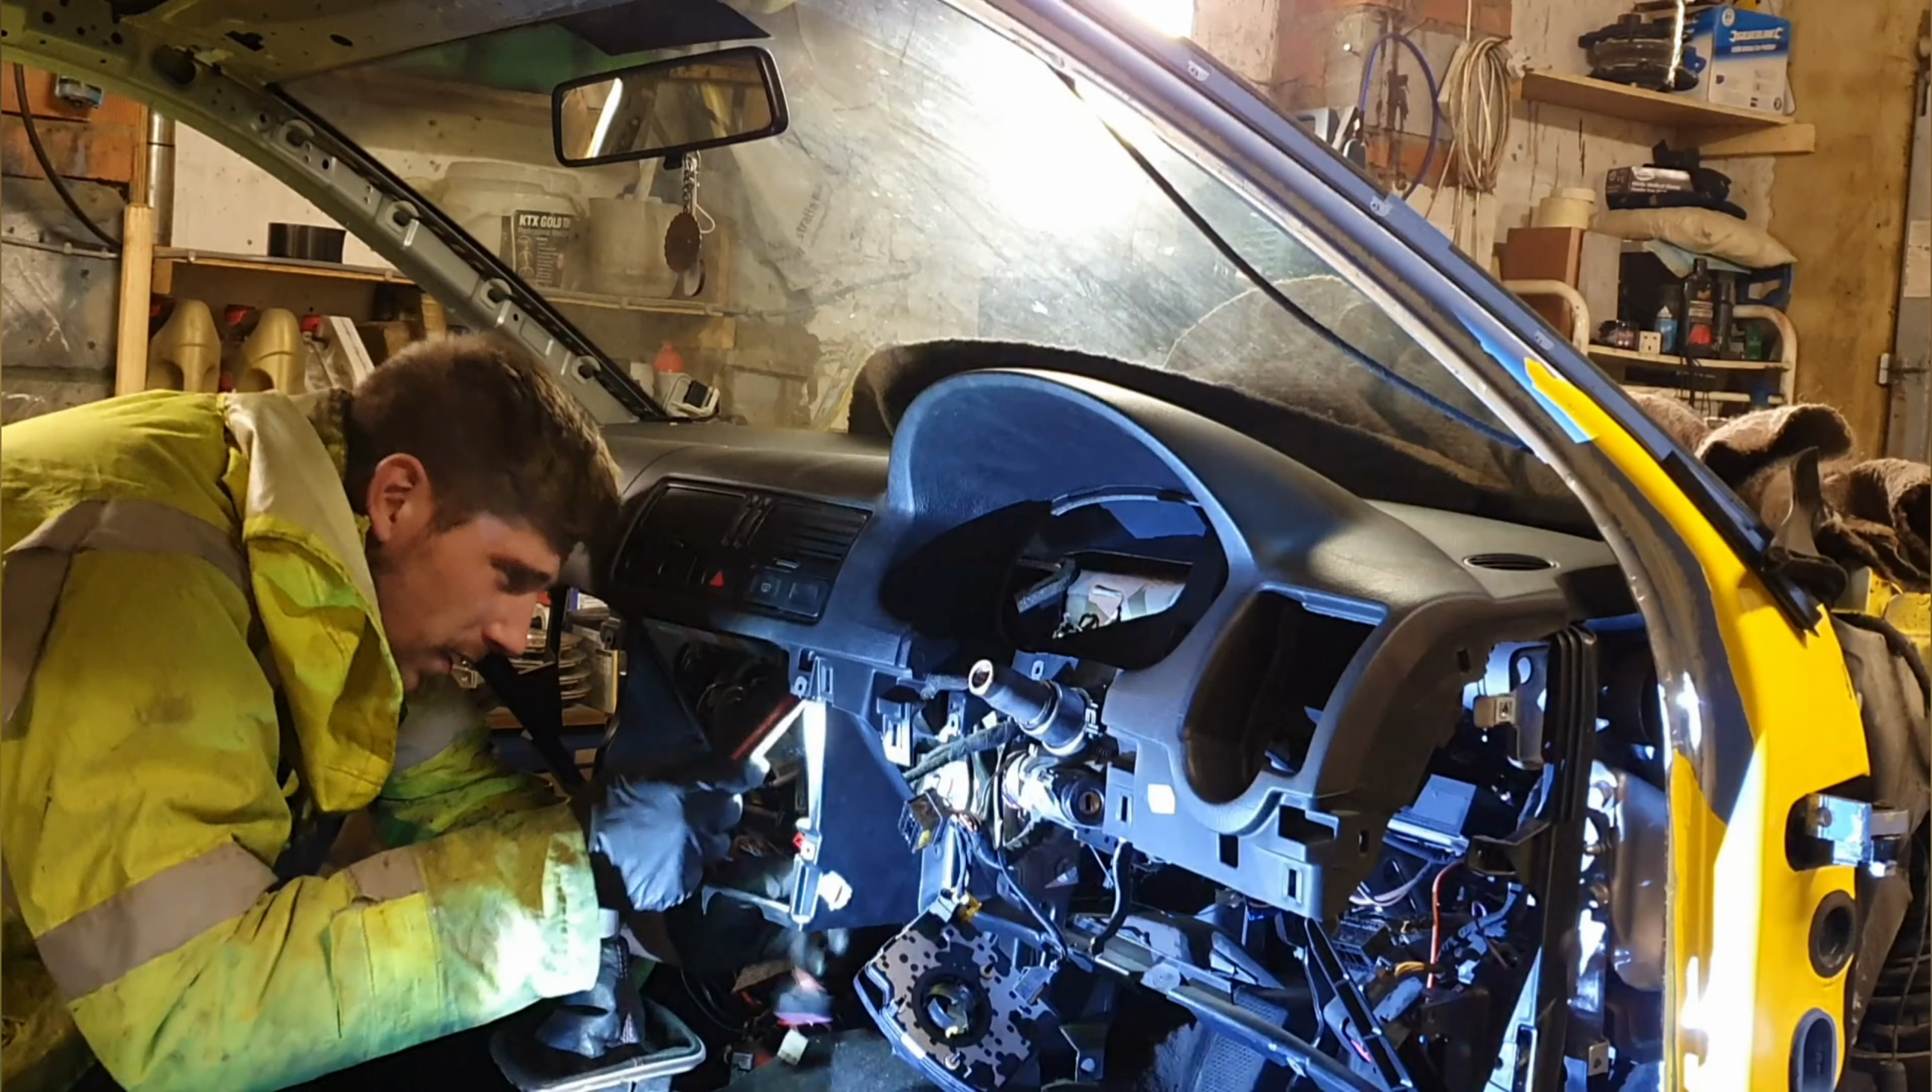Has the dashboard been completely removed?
No.